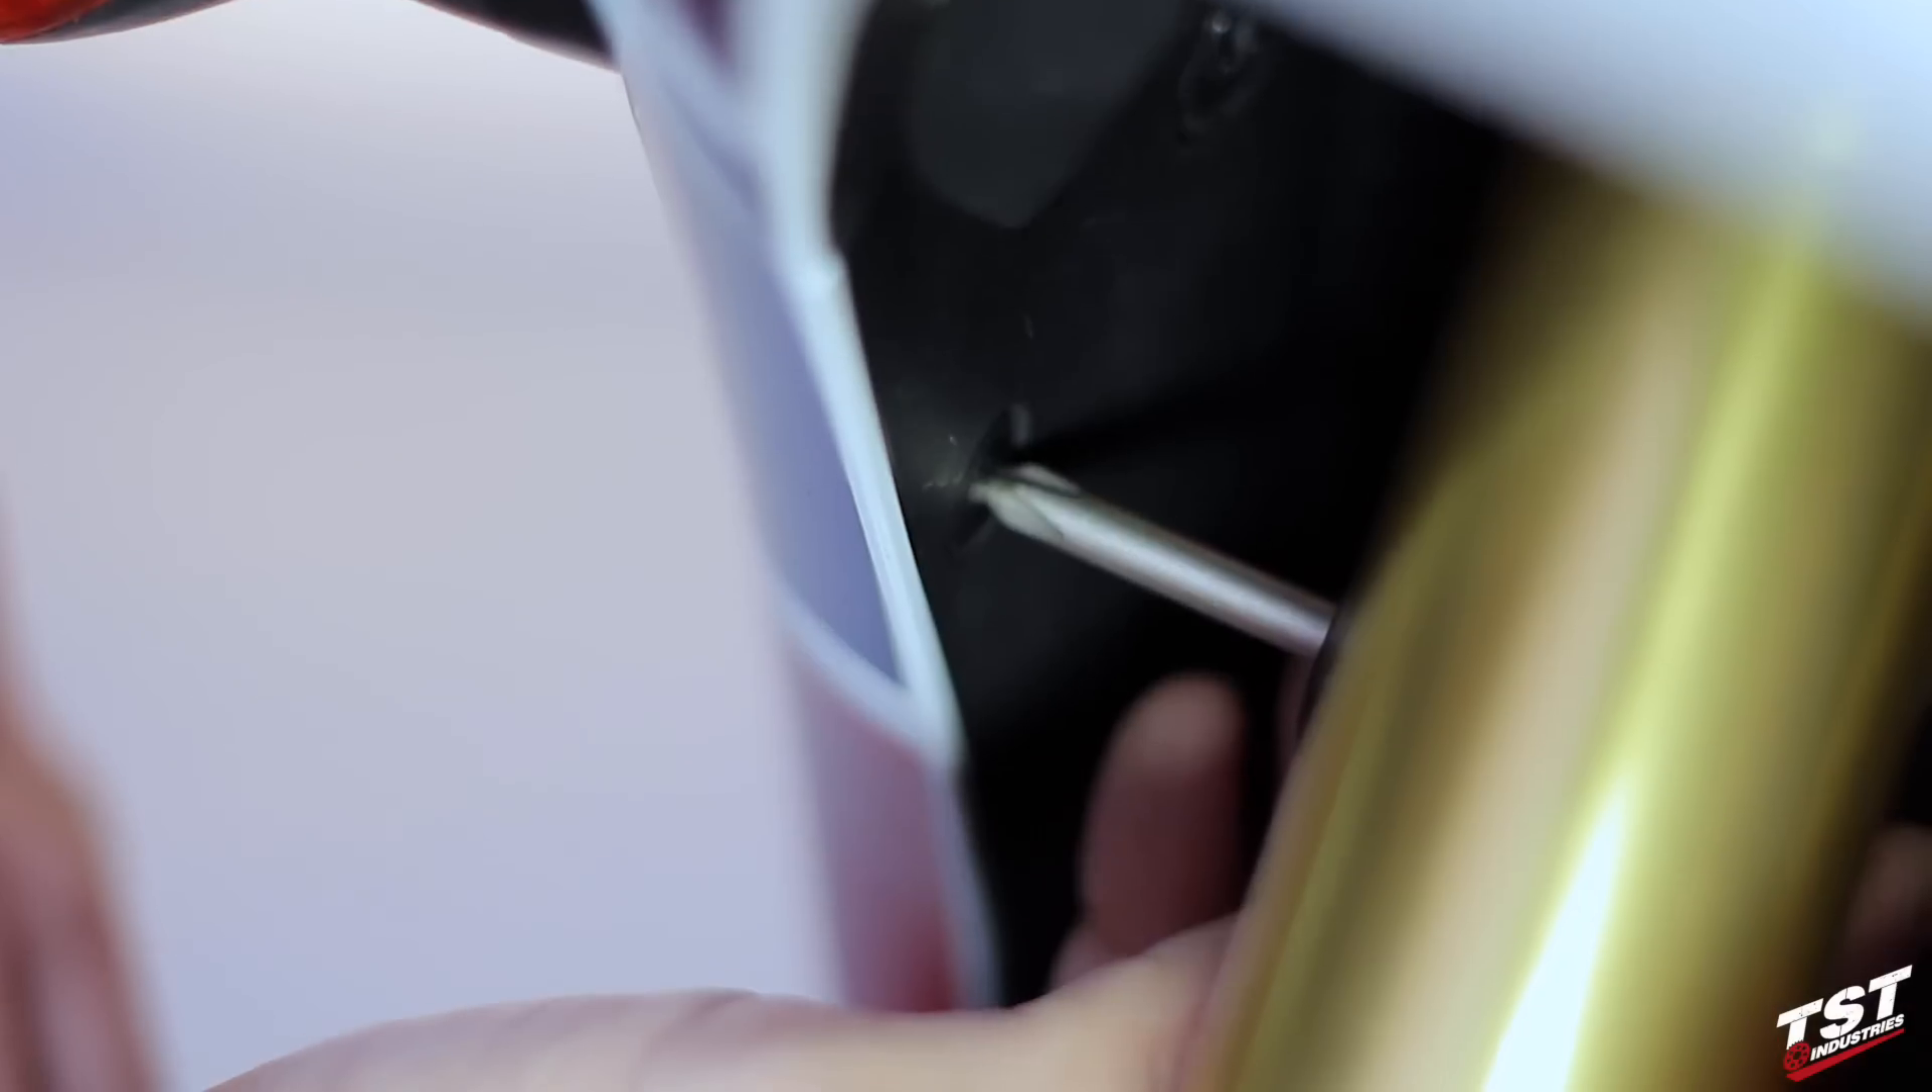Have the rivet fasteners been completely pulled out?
No.